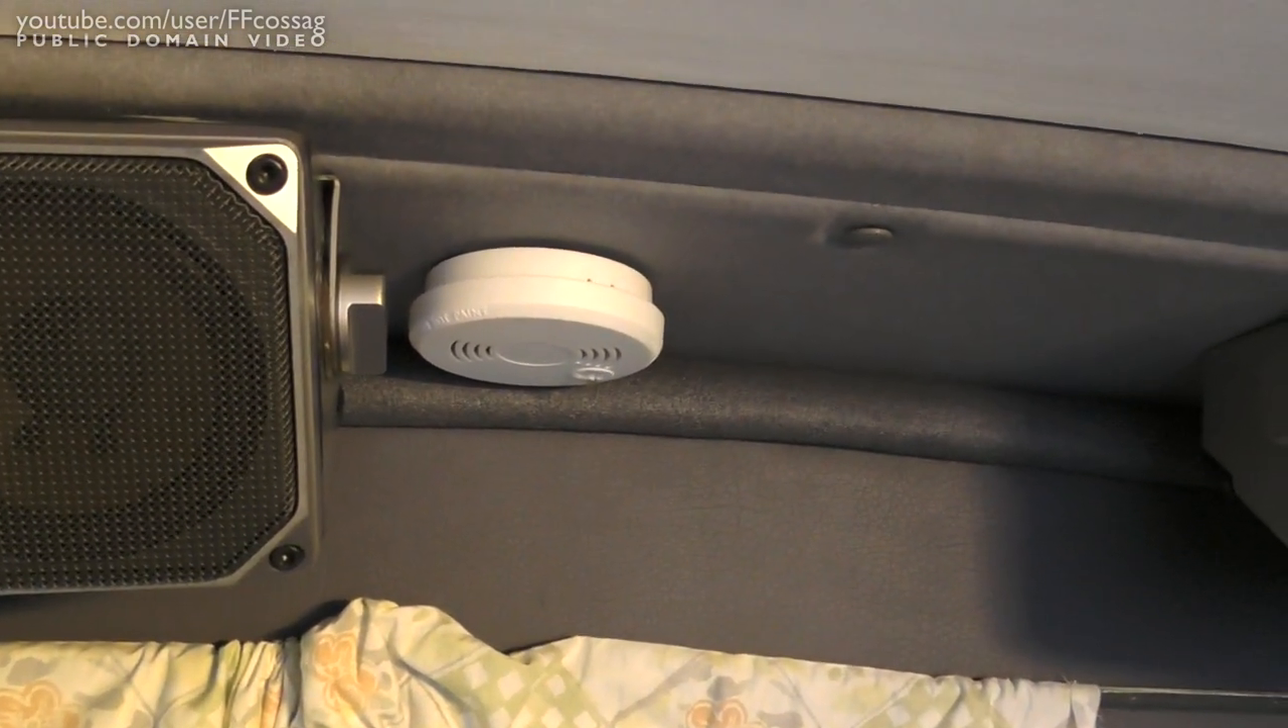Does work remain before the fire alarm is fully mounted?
No.